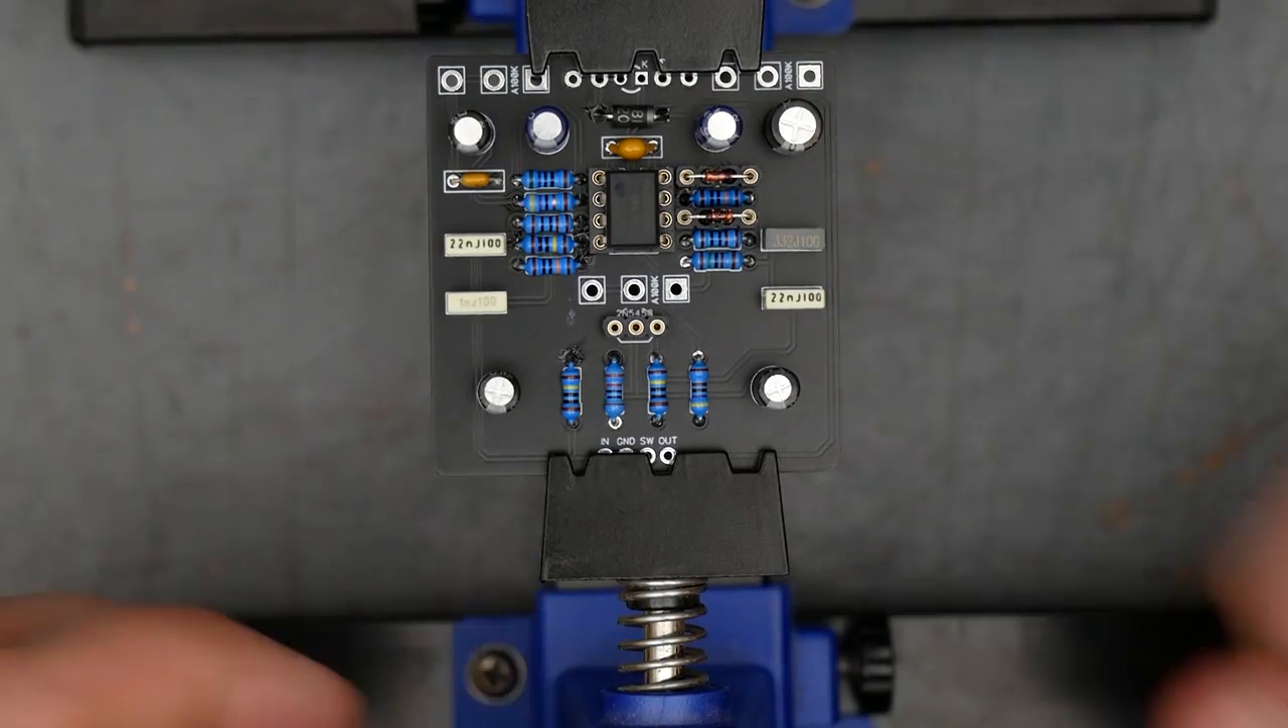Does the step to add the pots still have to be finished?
Yes.